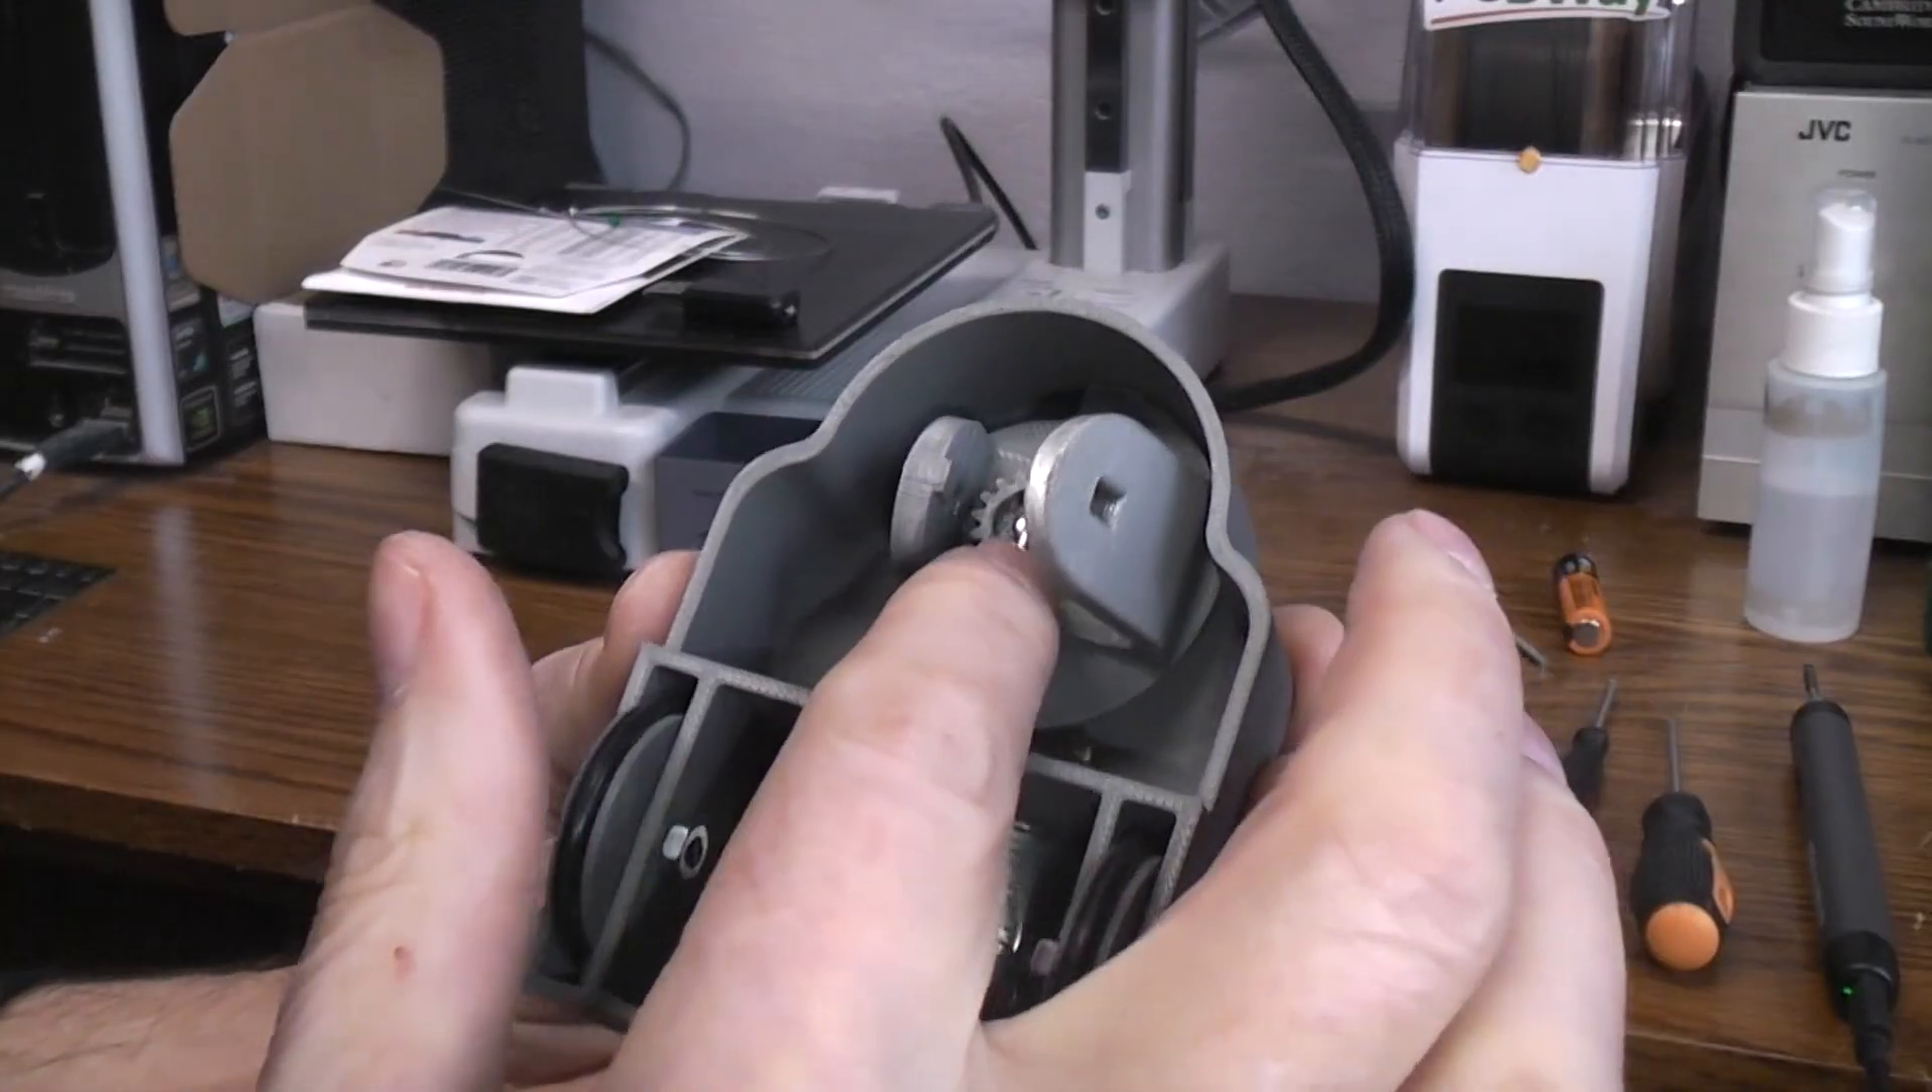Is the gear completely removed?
No.